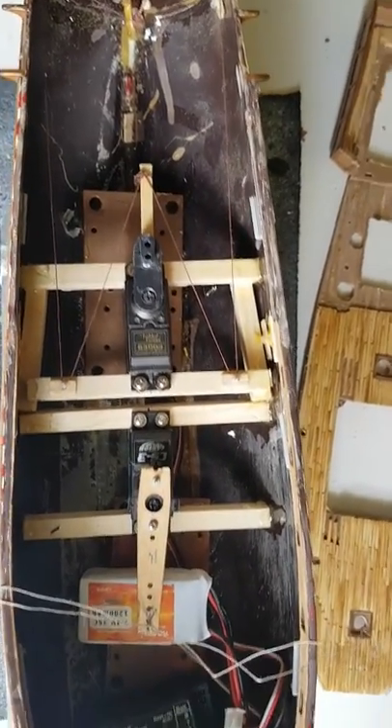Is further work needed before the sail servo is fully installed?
No.